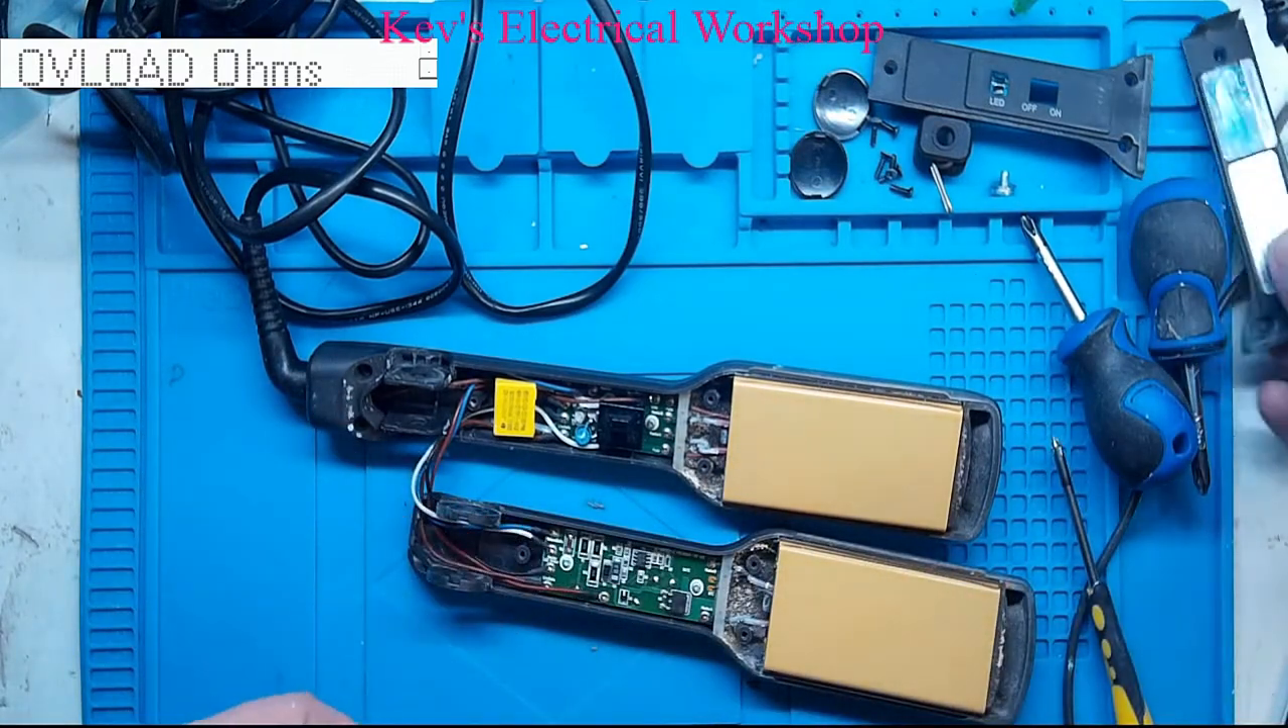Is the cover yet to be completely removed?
No.